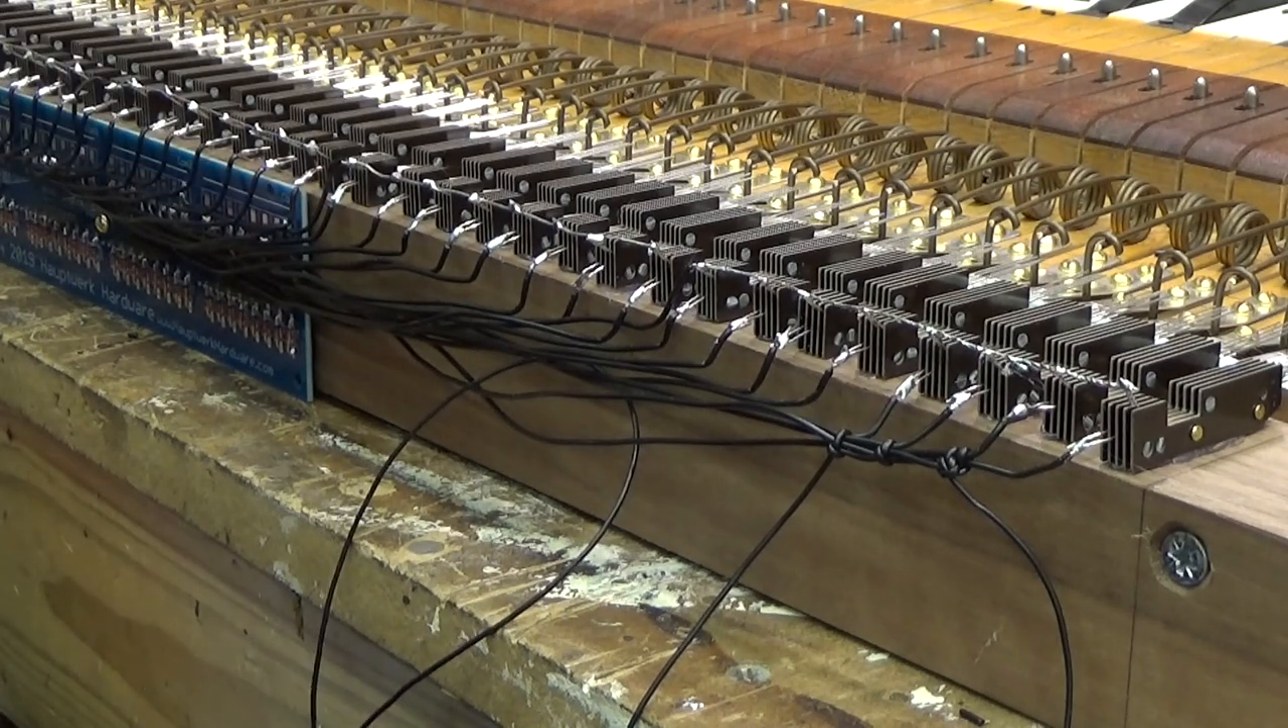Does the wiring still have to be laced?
Yes.